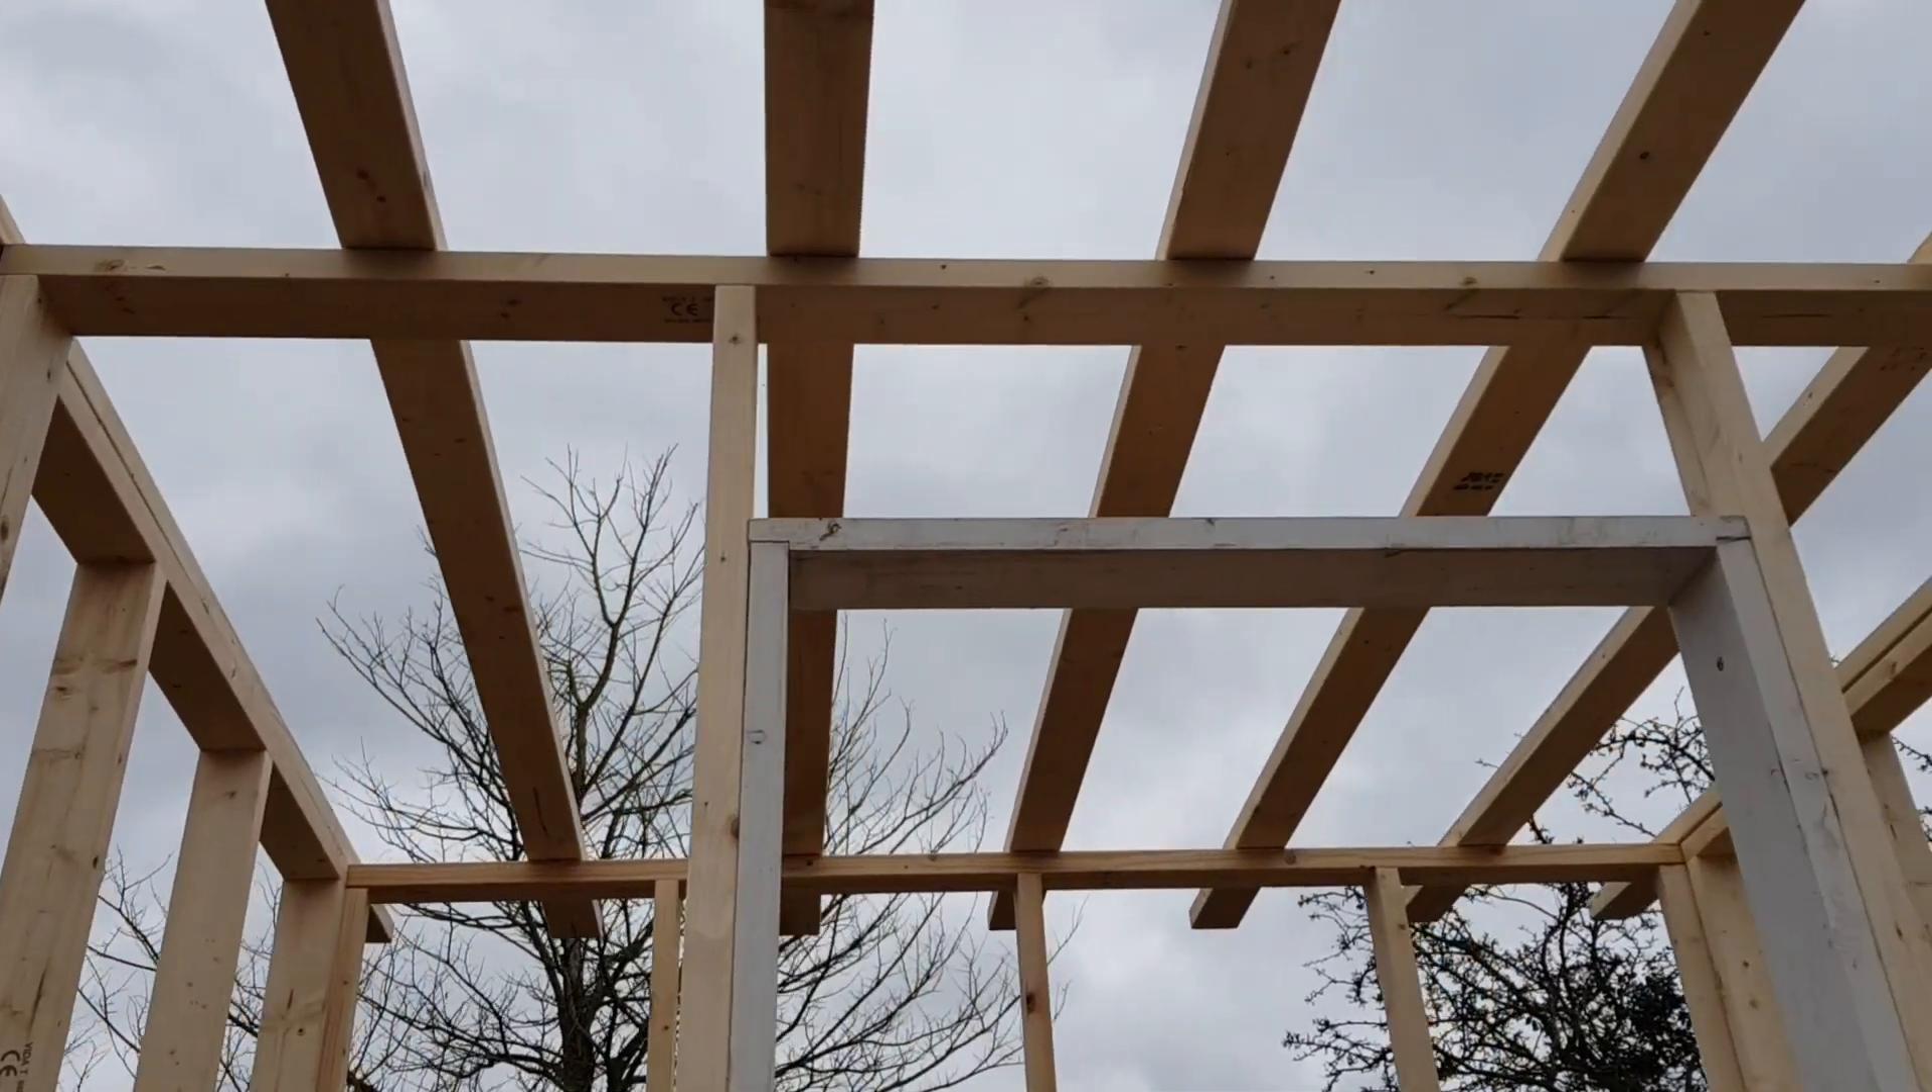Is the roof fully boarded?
No.